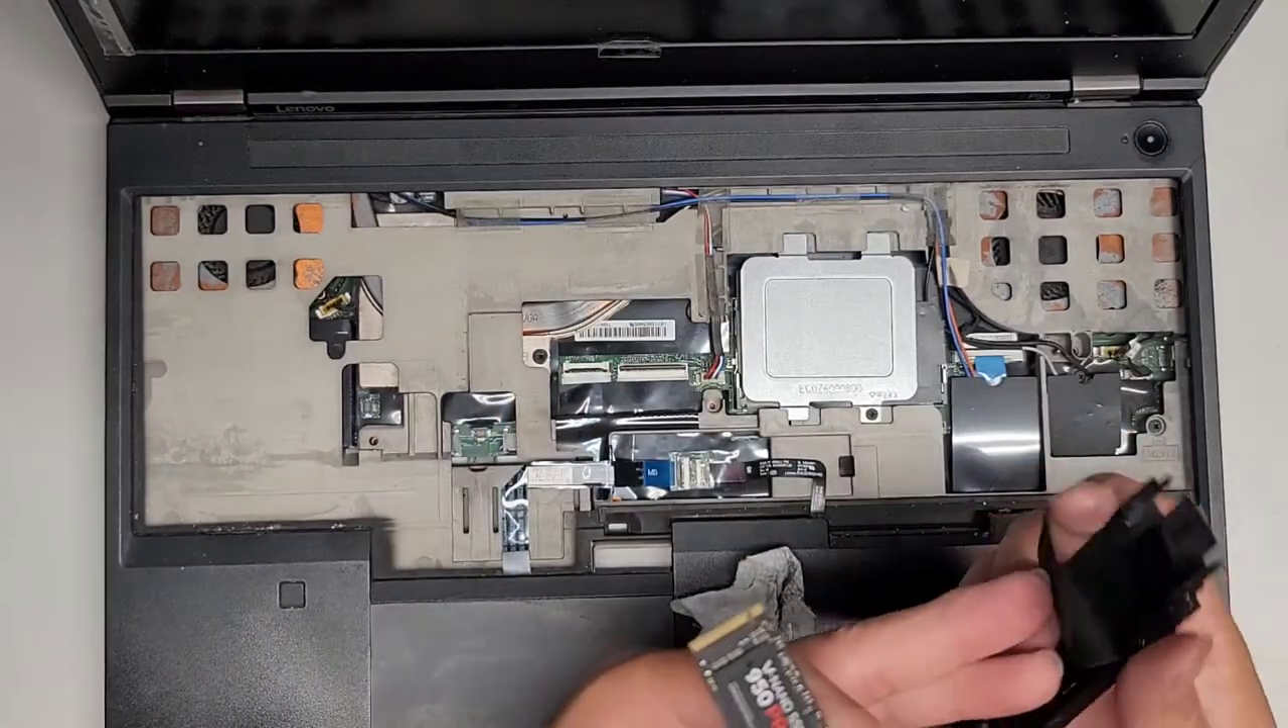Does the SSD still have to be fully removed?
No.